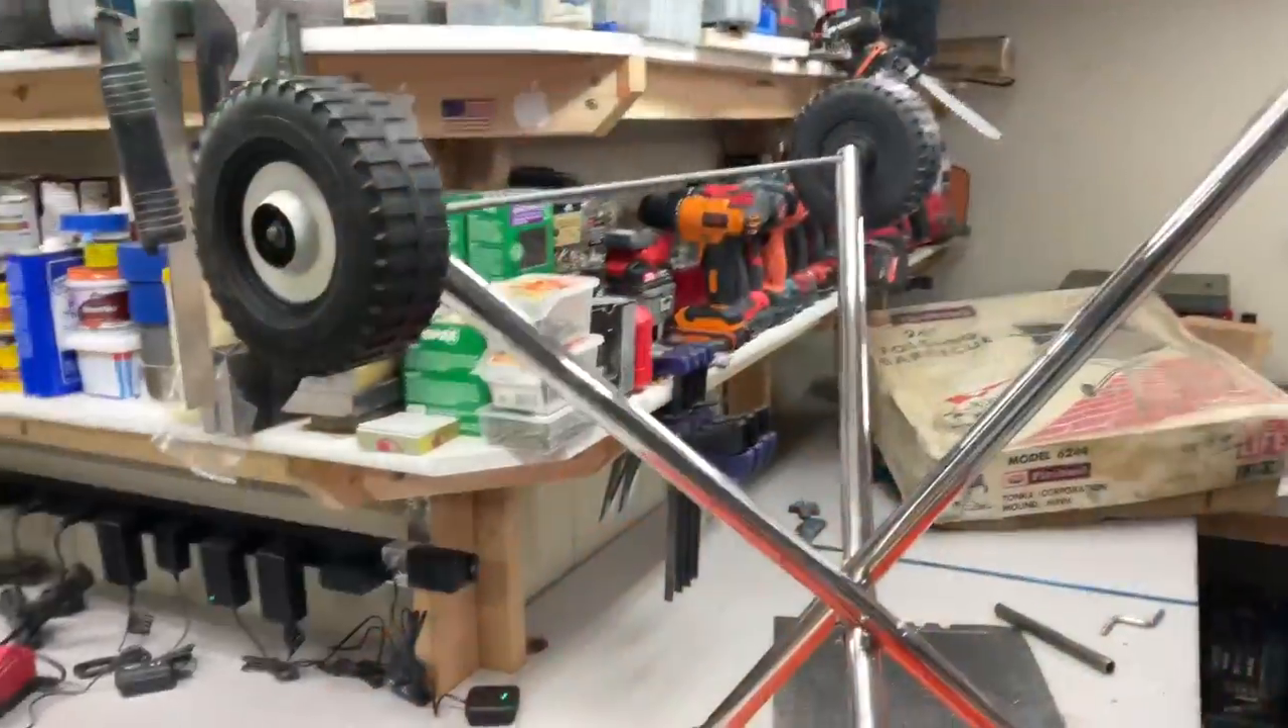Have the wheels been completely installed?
Yes.